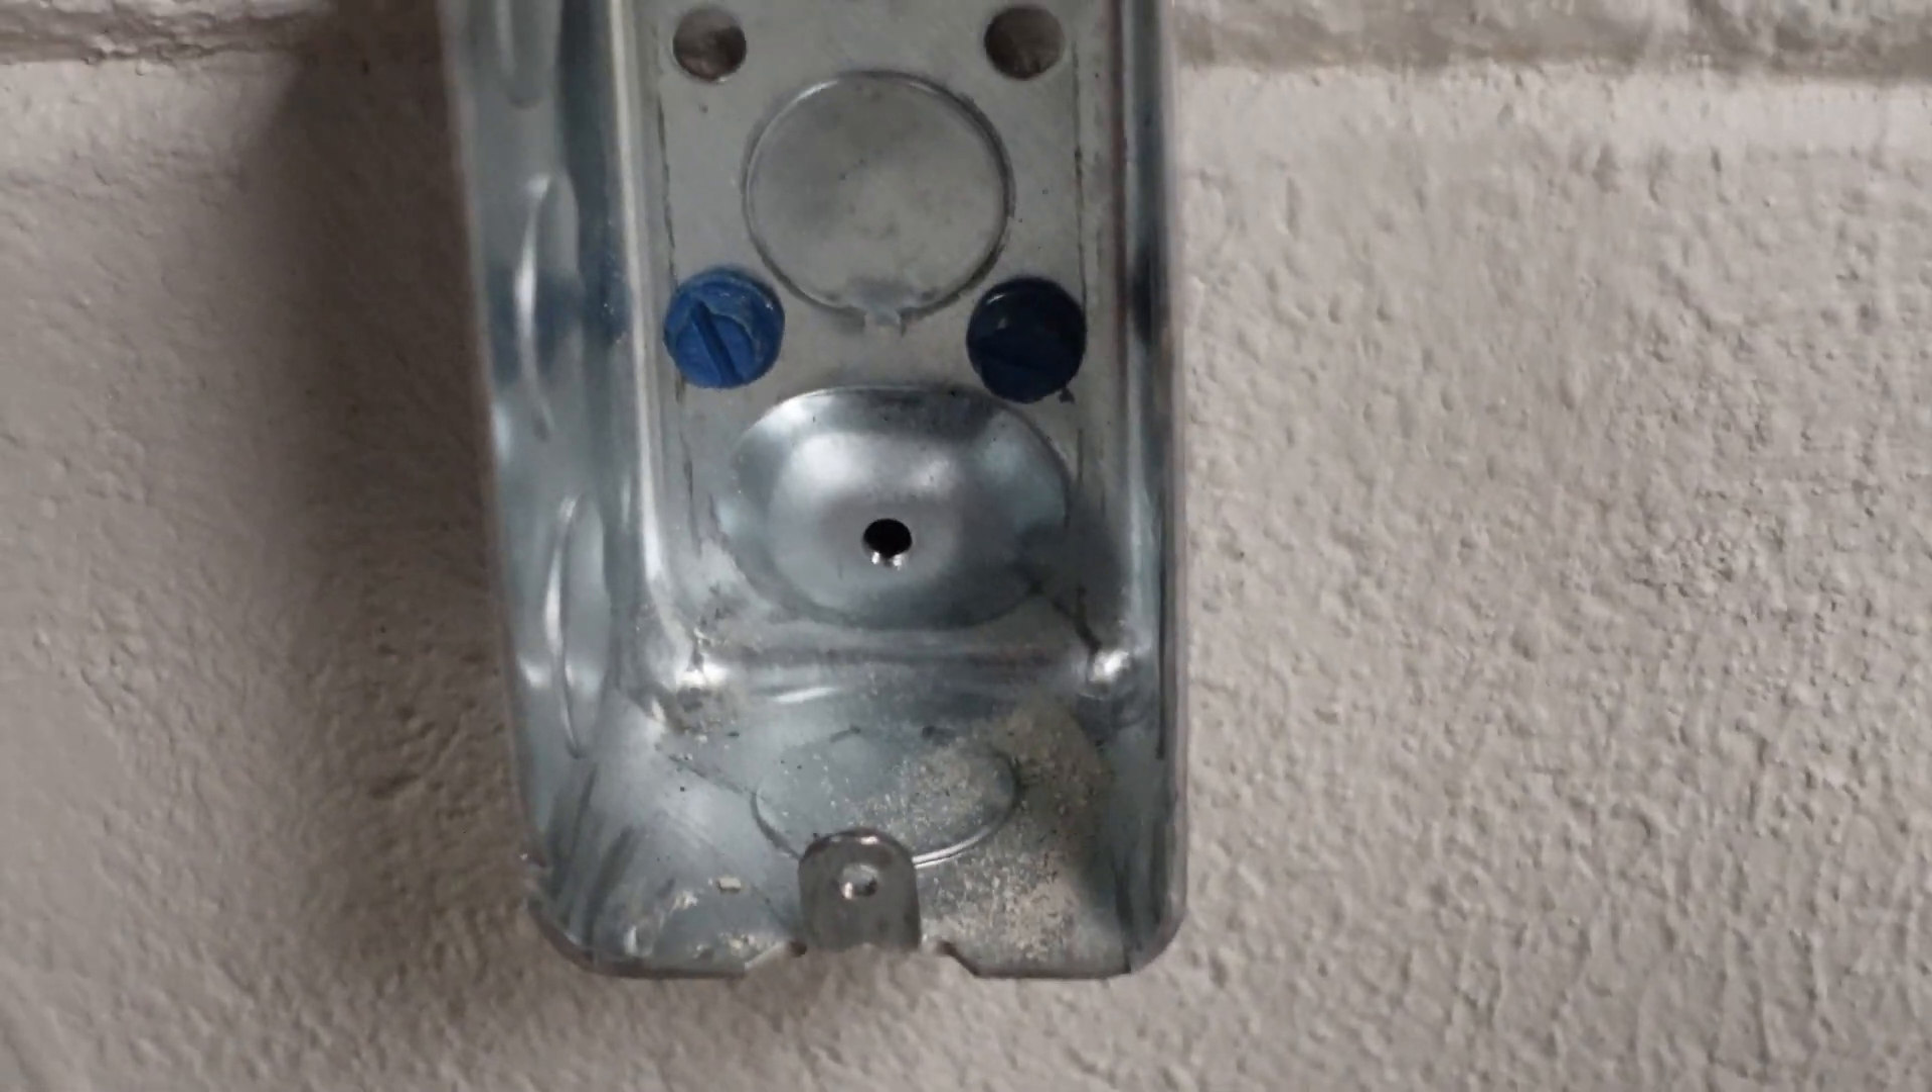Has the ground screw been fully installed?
No.